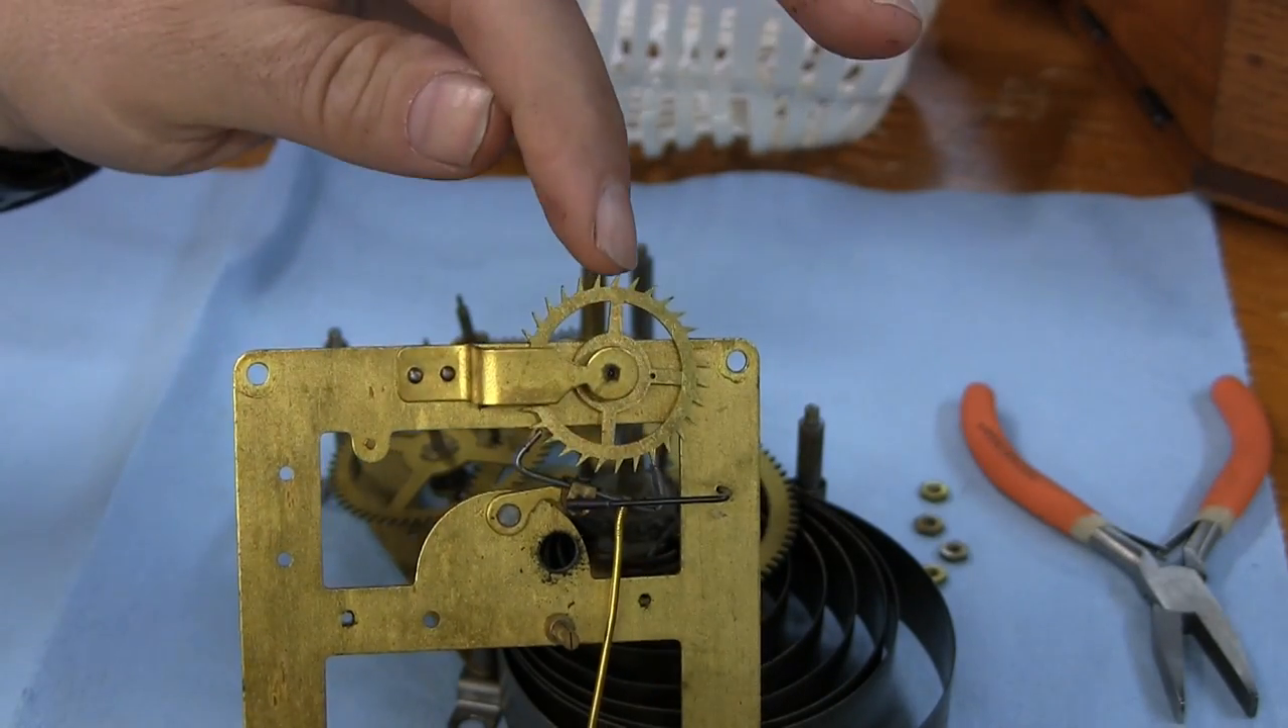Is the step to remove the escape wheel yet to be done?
Yes.